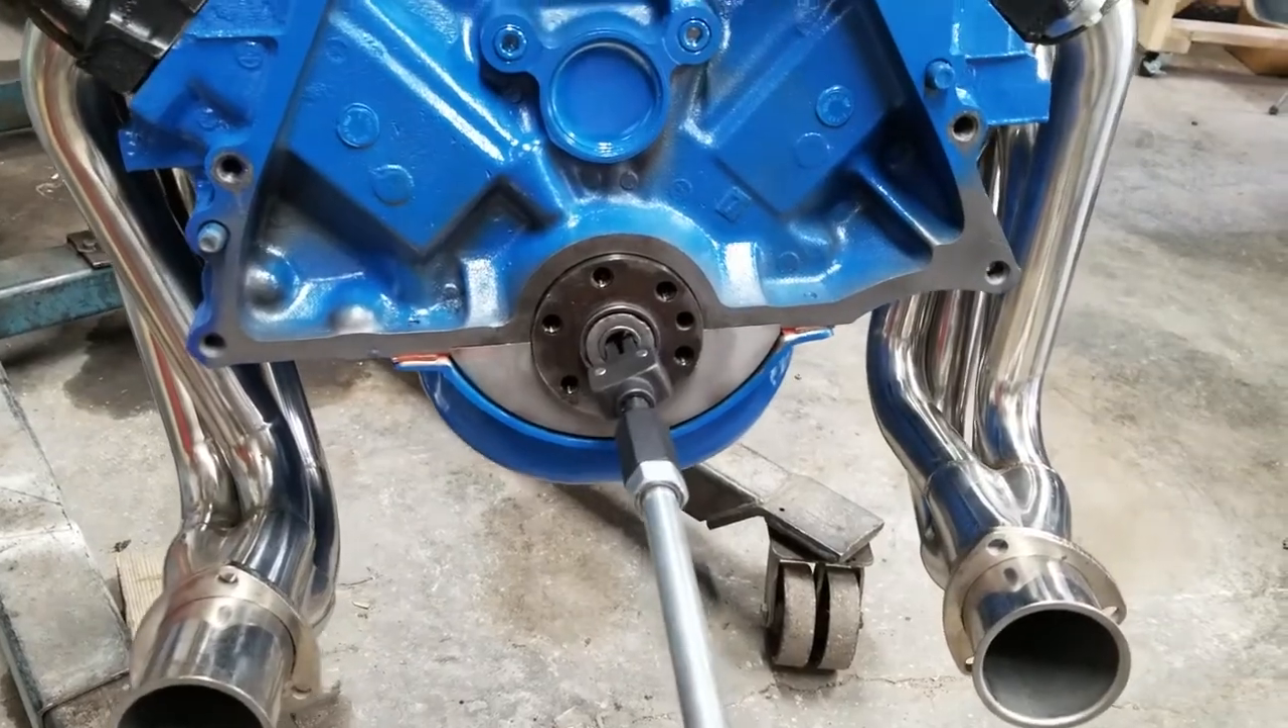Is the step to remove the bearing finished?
No.